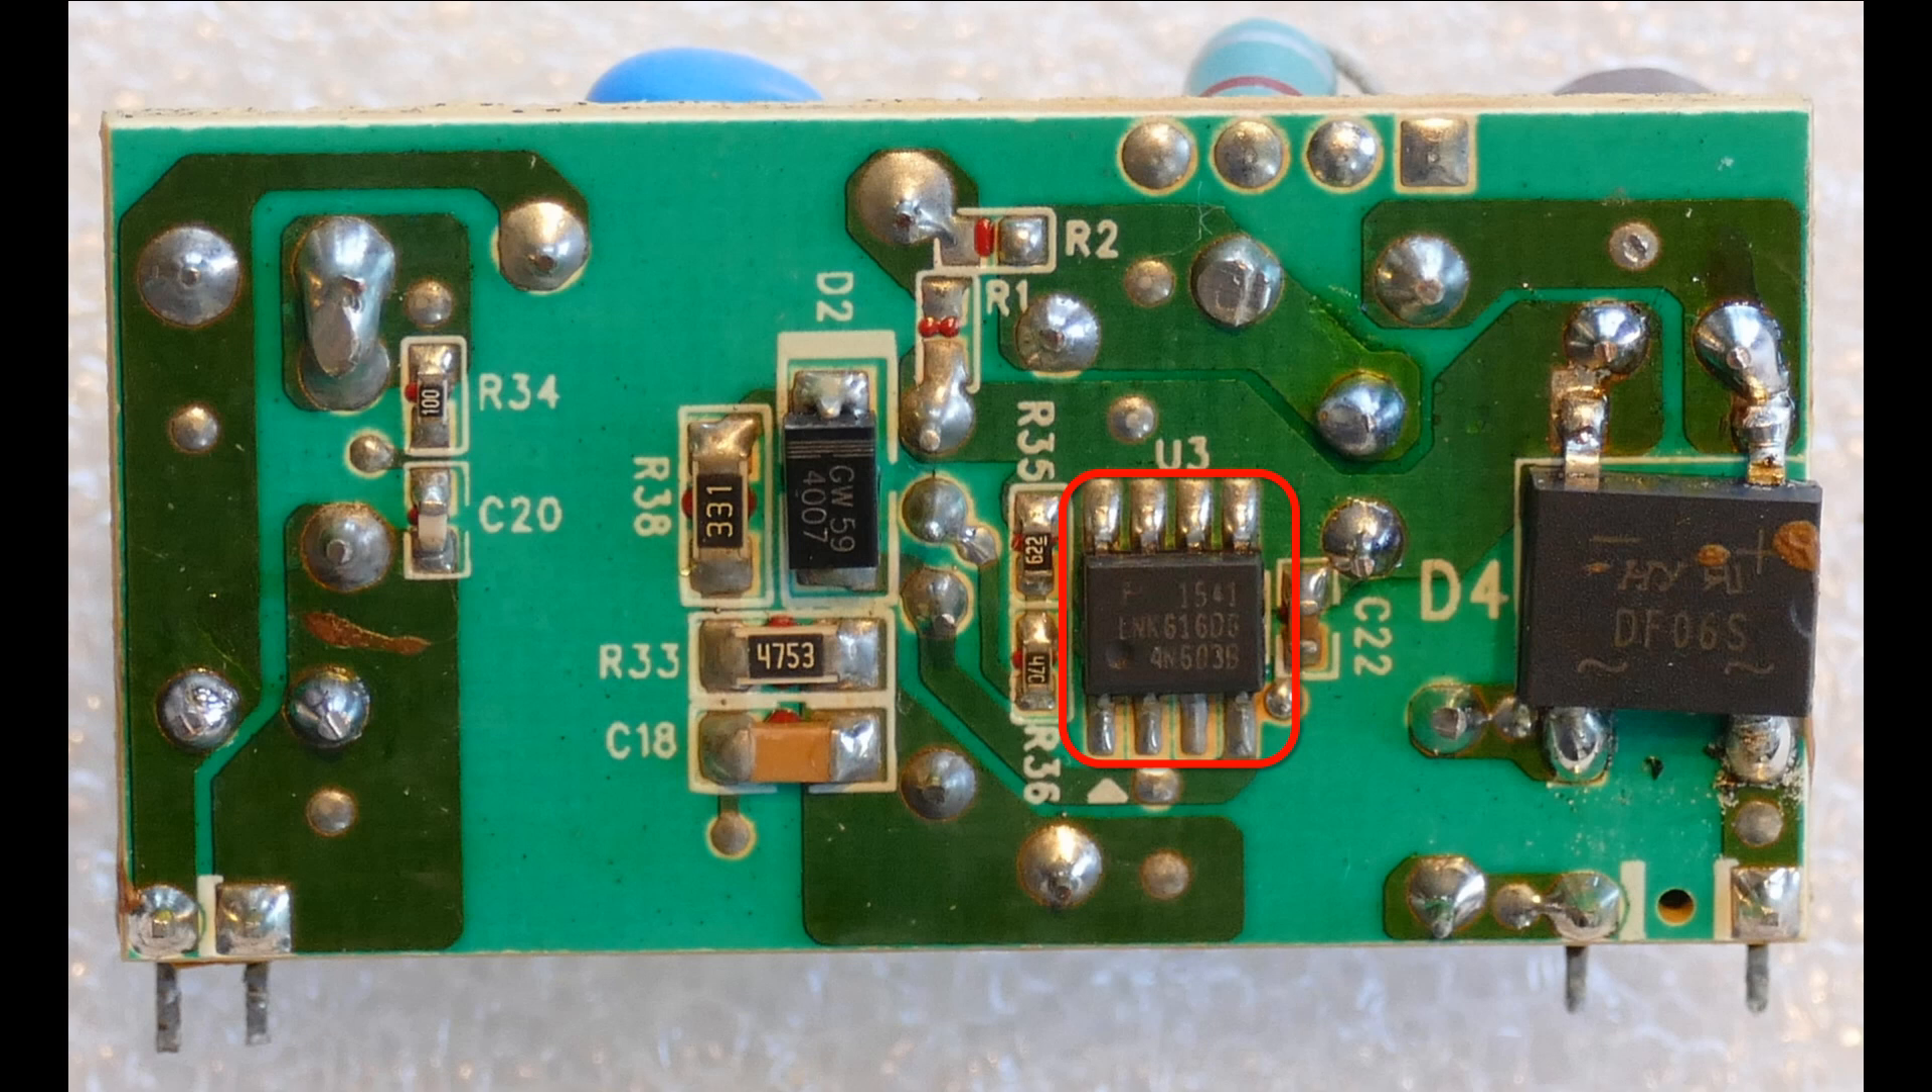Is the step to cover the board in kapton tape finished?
No.